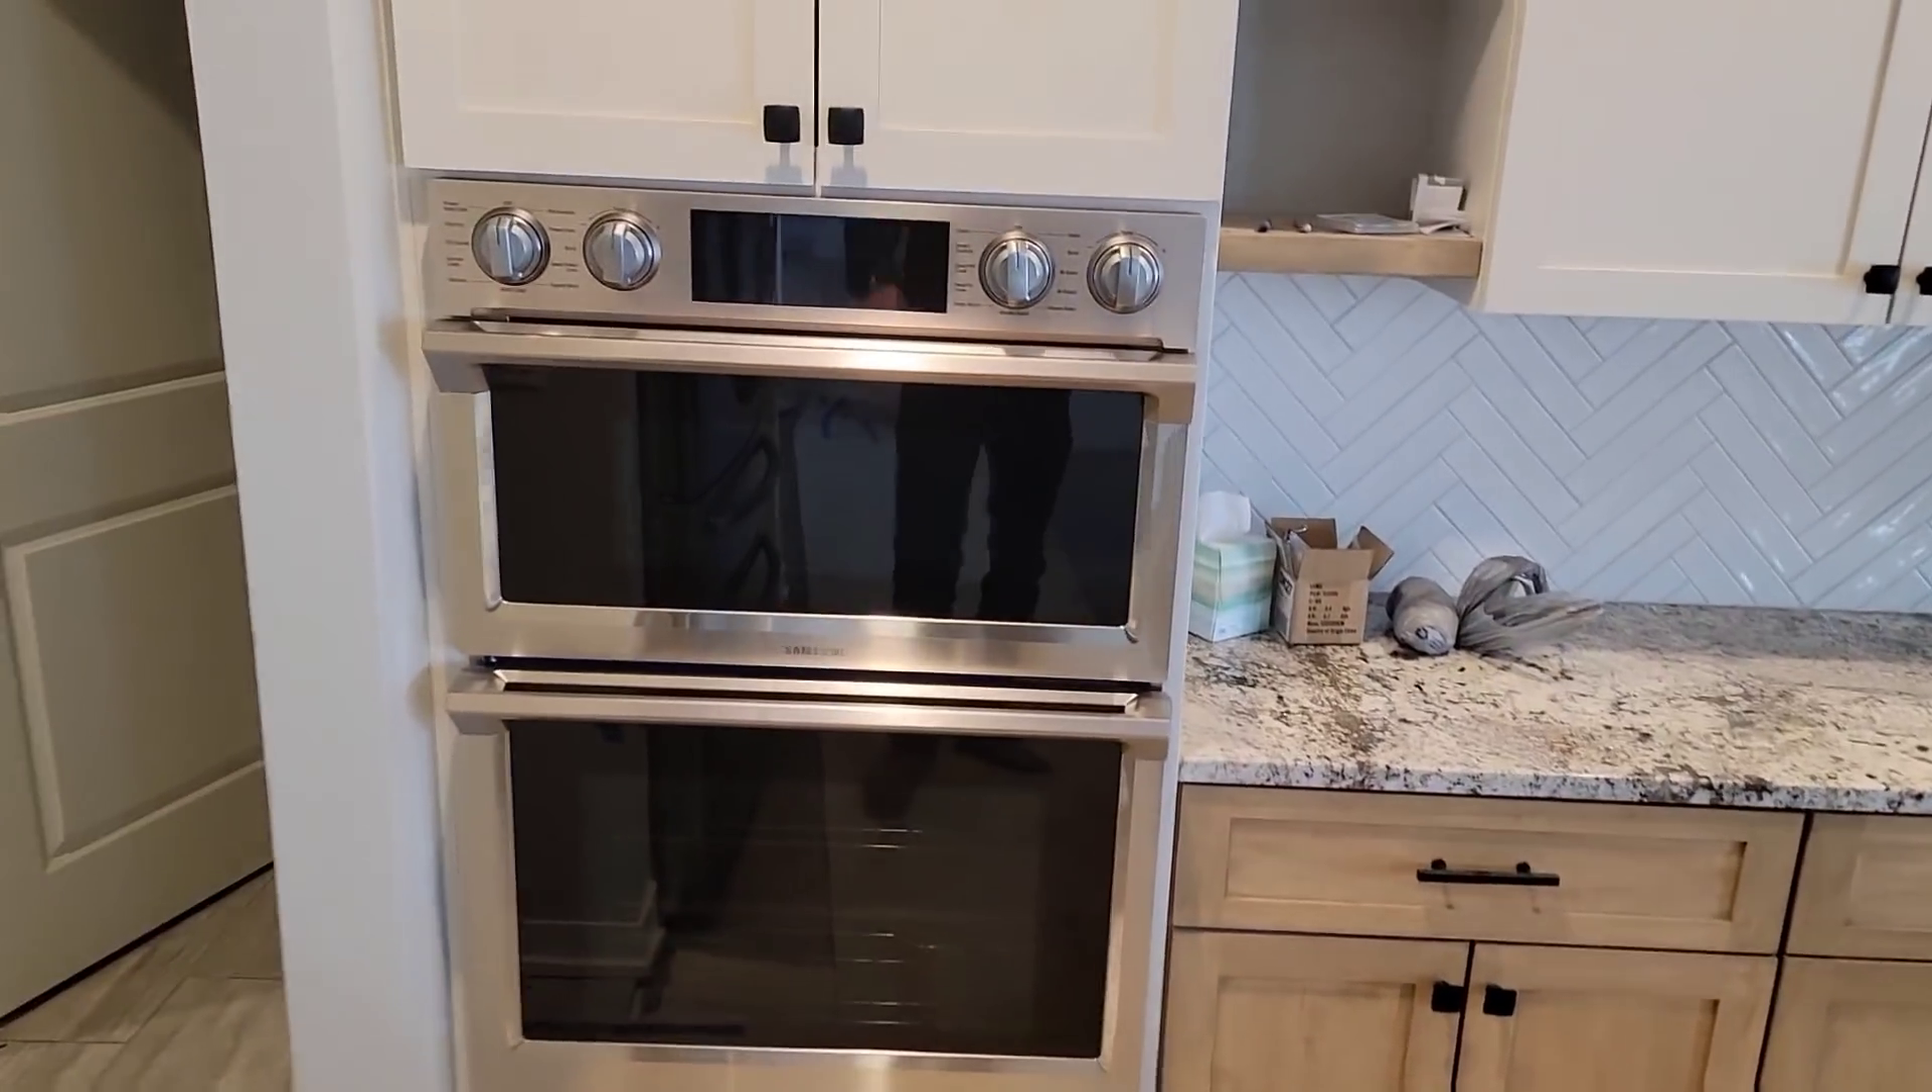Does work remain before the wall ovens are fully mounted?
No.